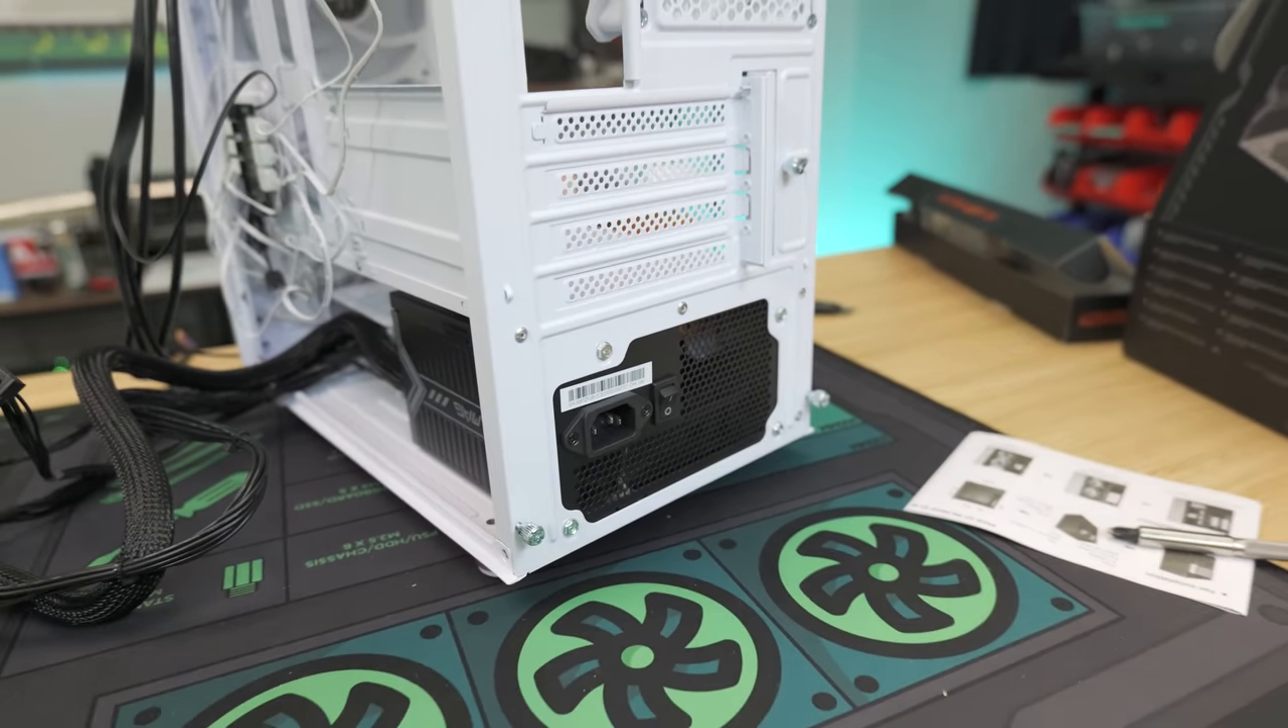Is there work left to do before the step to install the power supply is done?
No.